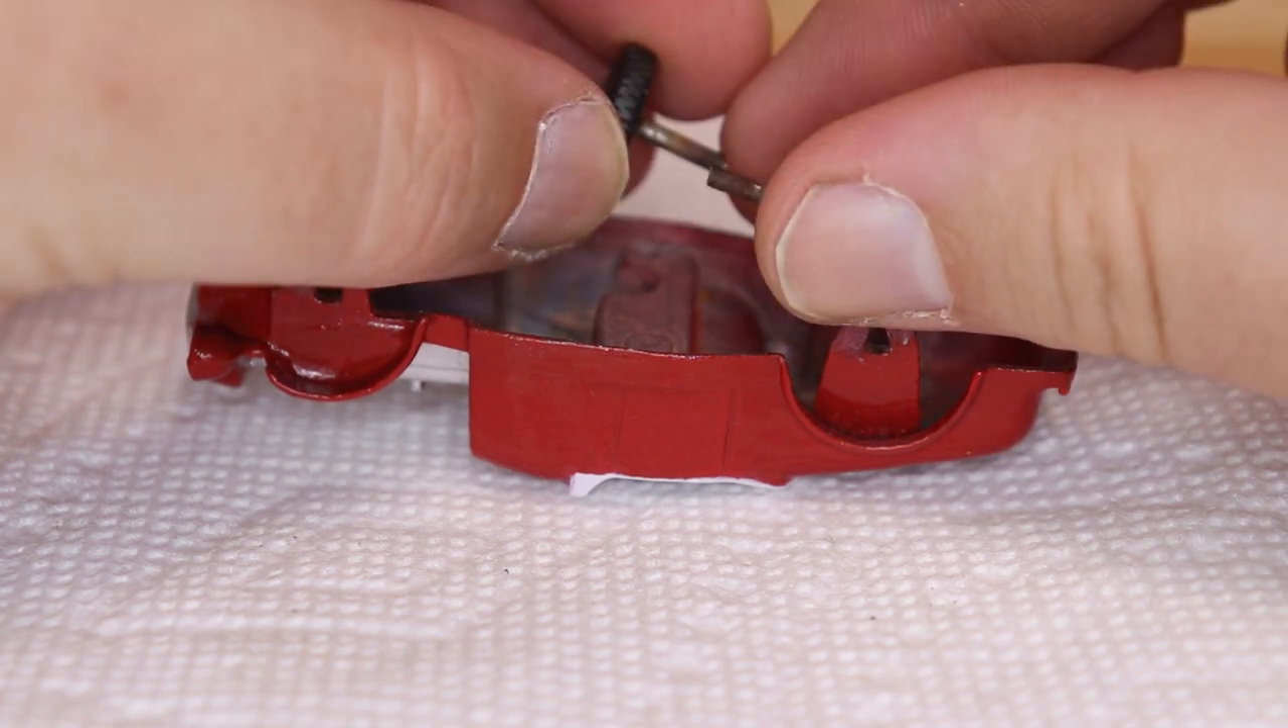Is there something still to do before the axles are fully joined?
Yes.